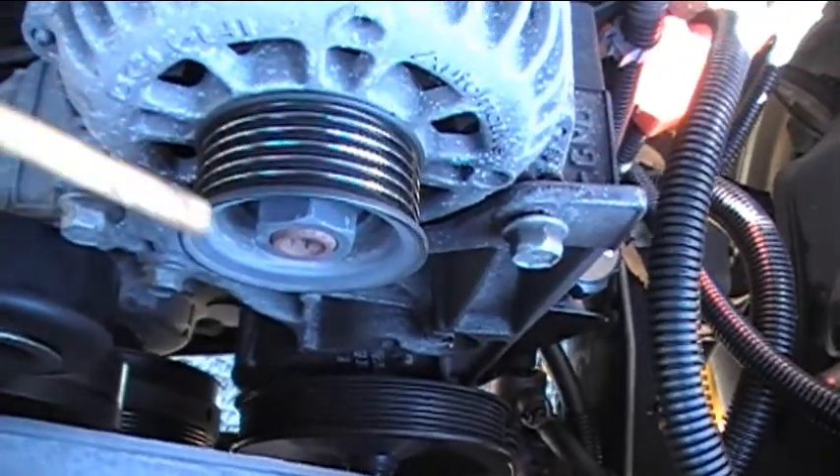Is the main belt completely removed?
Yes.